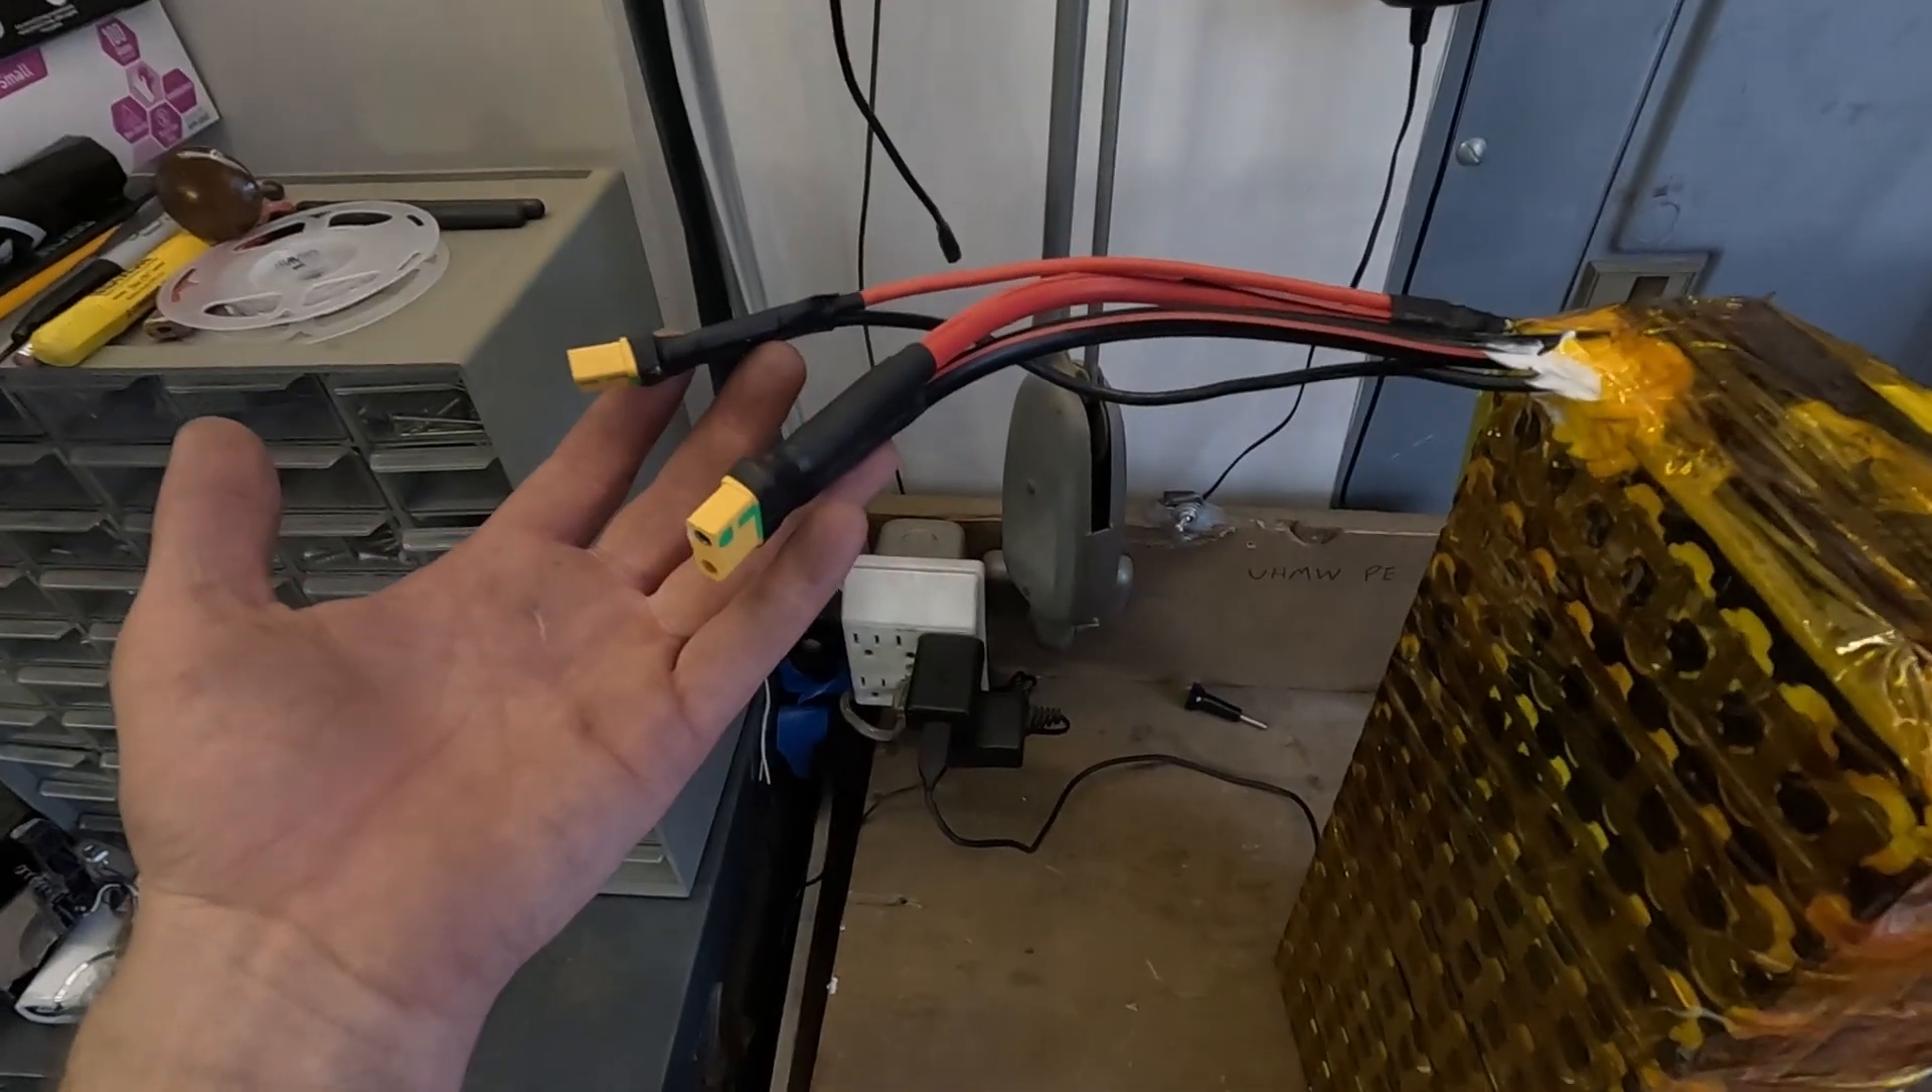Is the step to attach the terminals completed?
Yes.